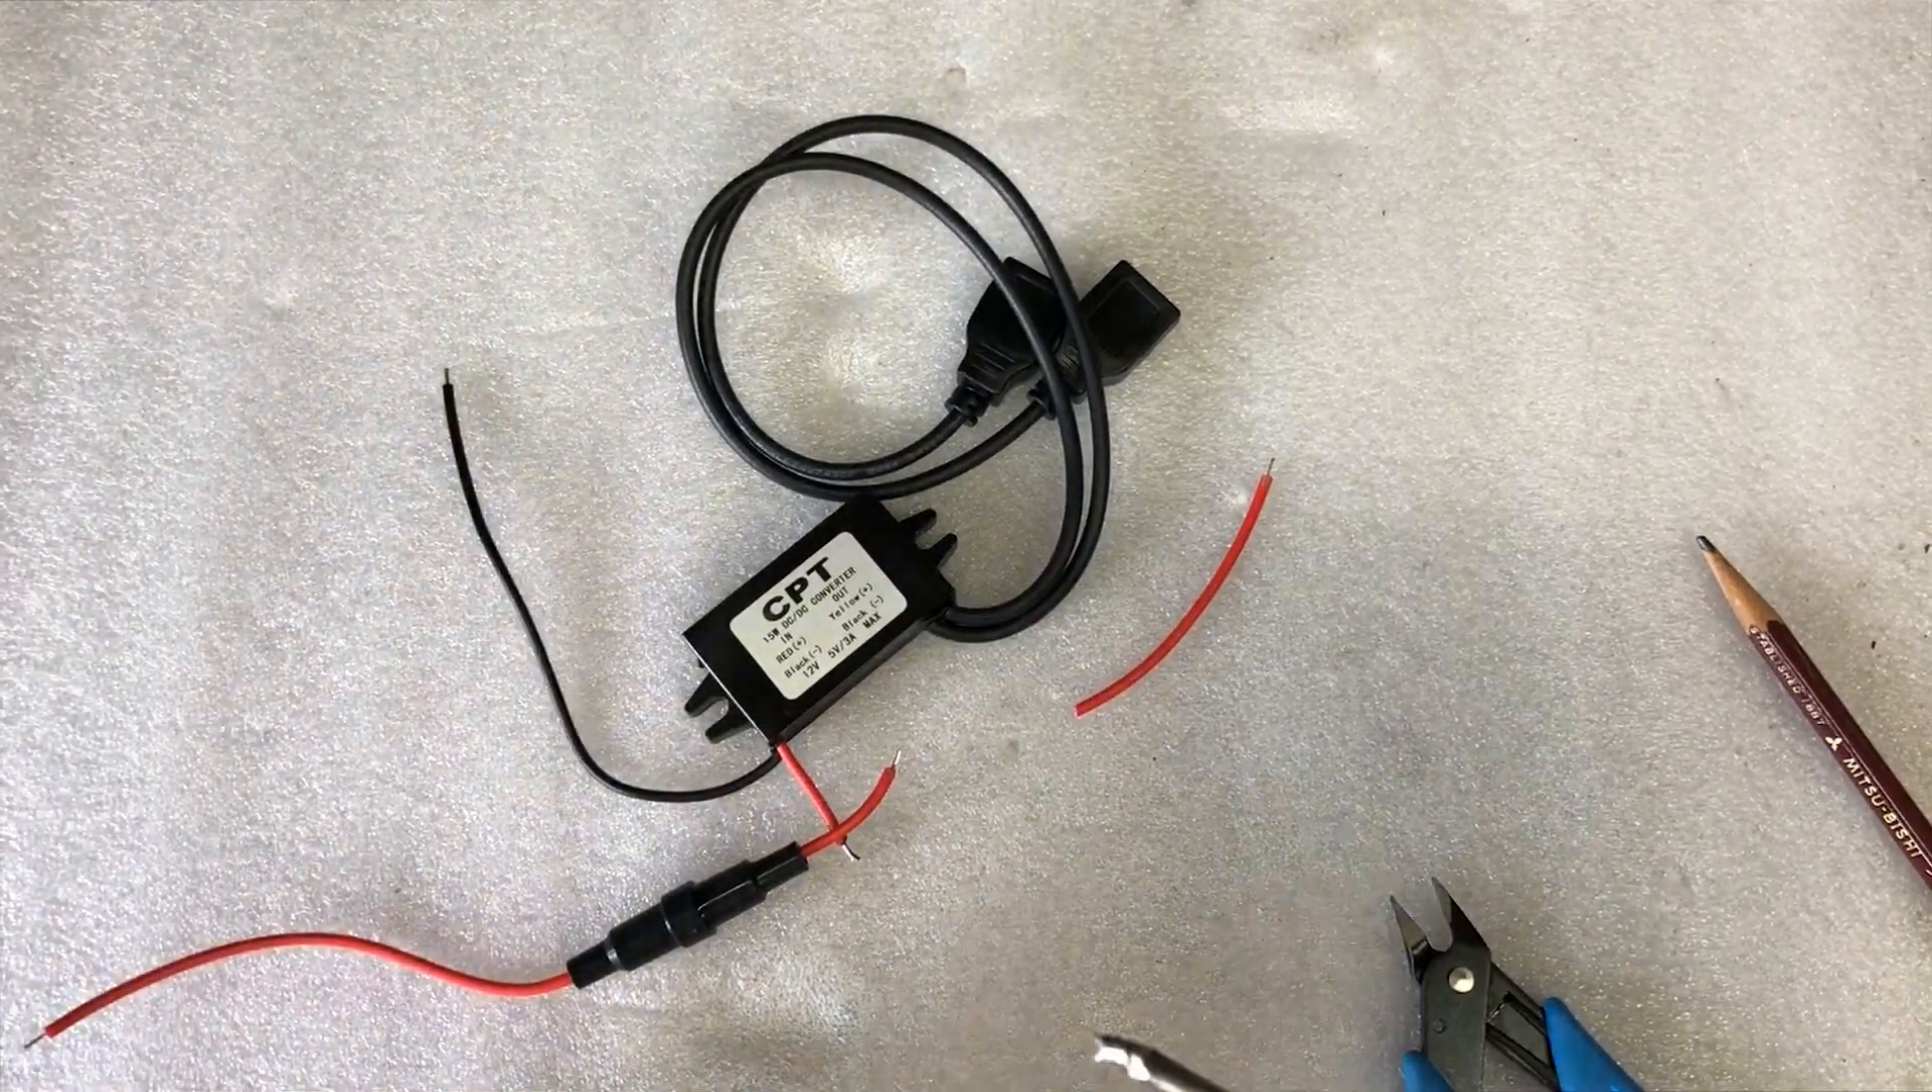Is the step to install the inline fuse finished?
No.